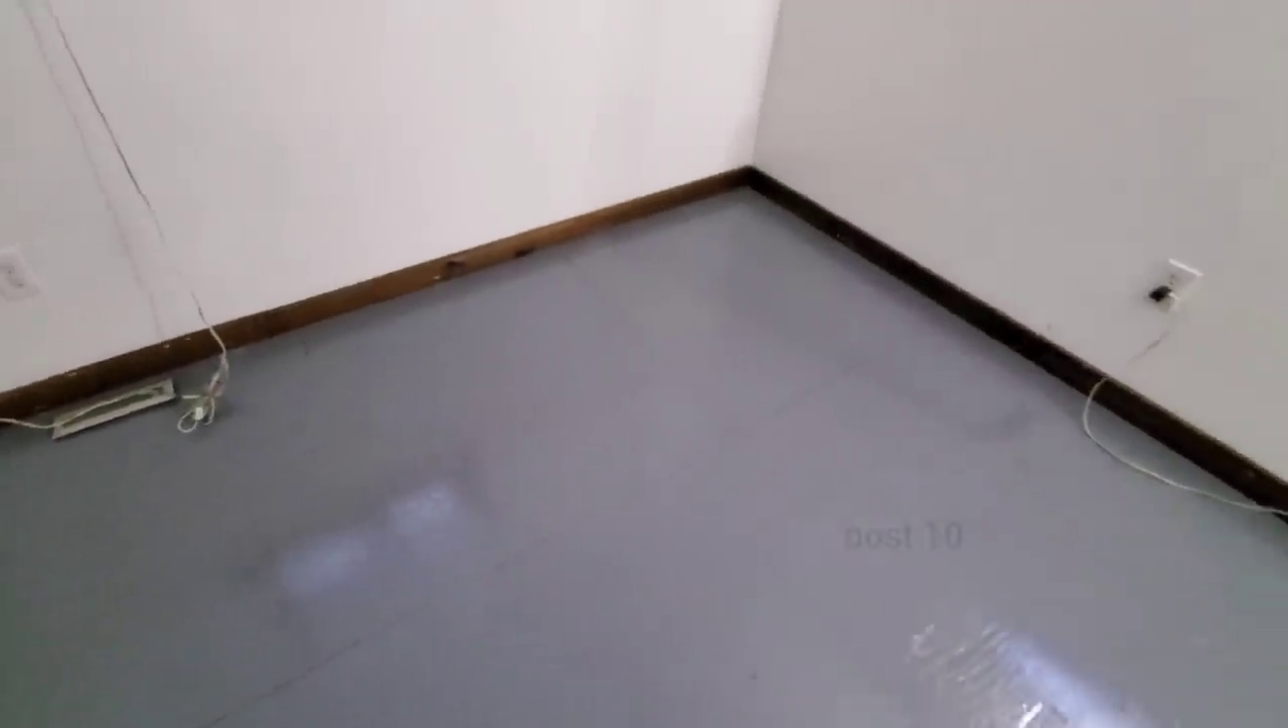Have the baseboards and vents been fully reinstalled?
Yes.